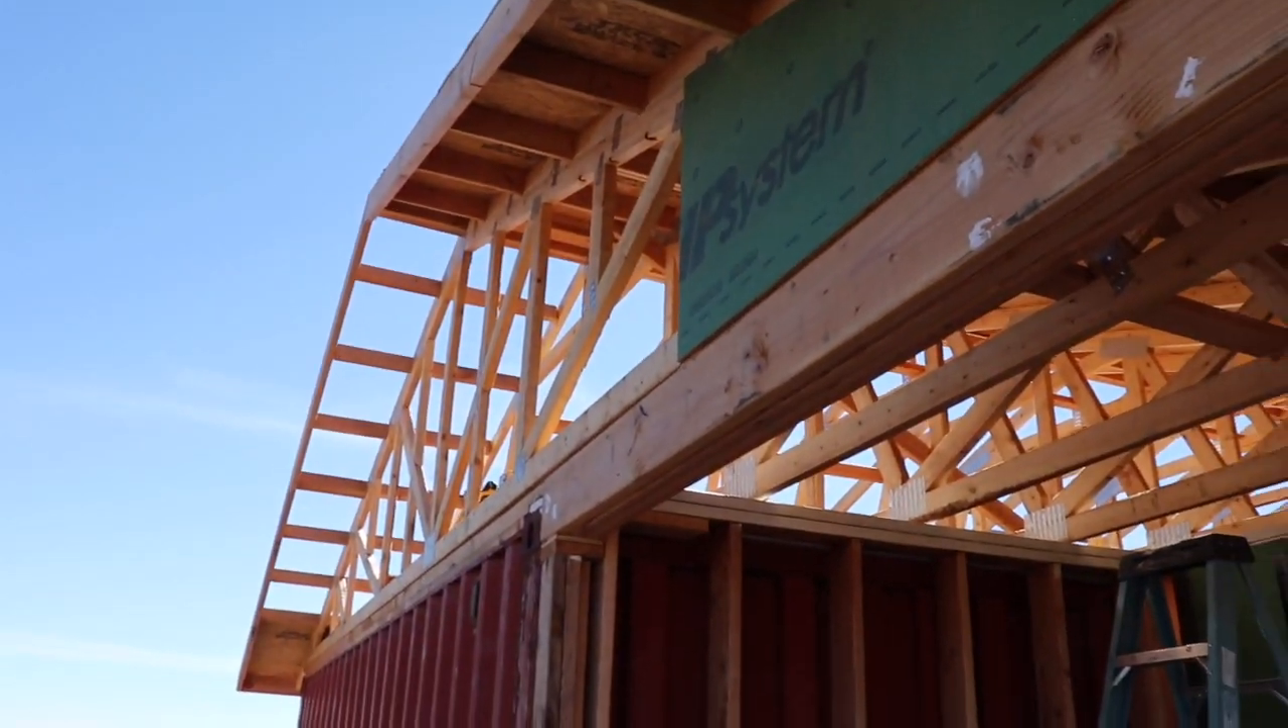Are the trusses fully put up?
Yes.